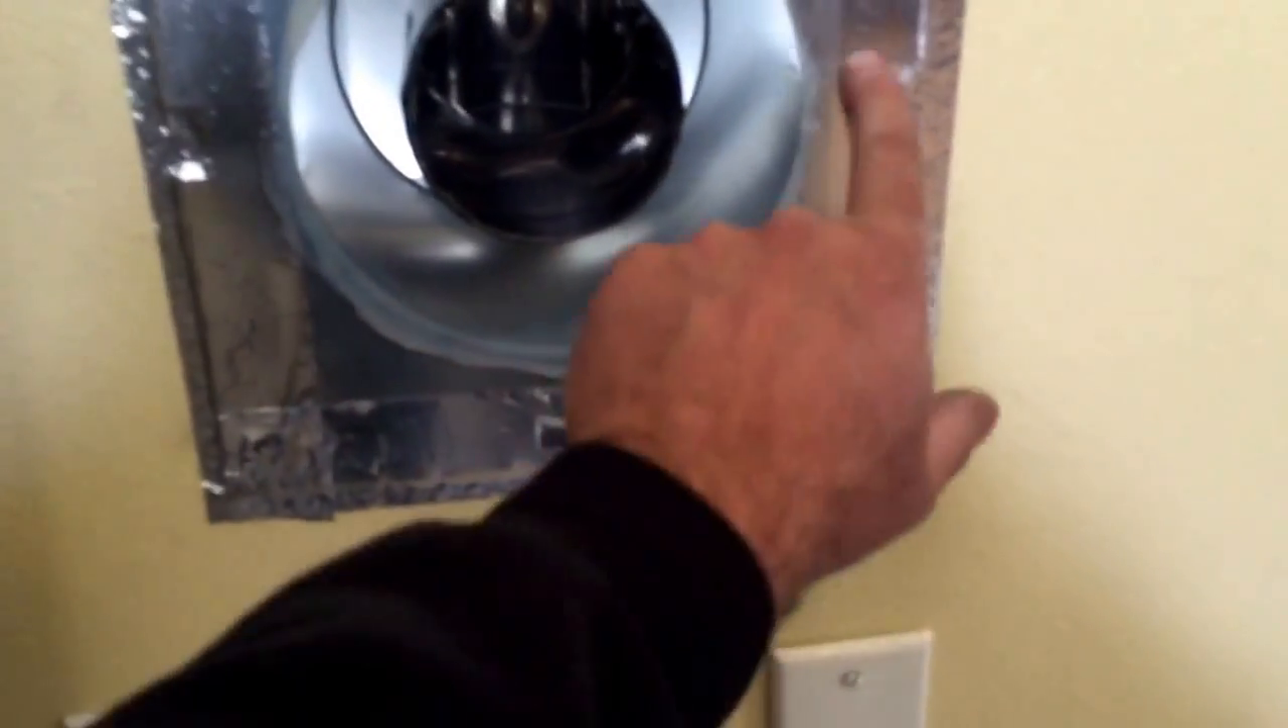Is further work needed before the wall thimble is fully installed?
No.